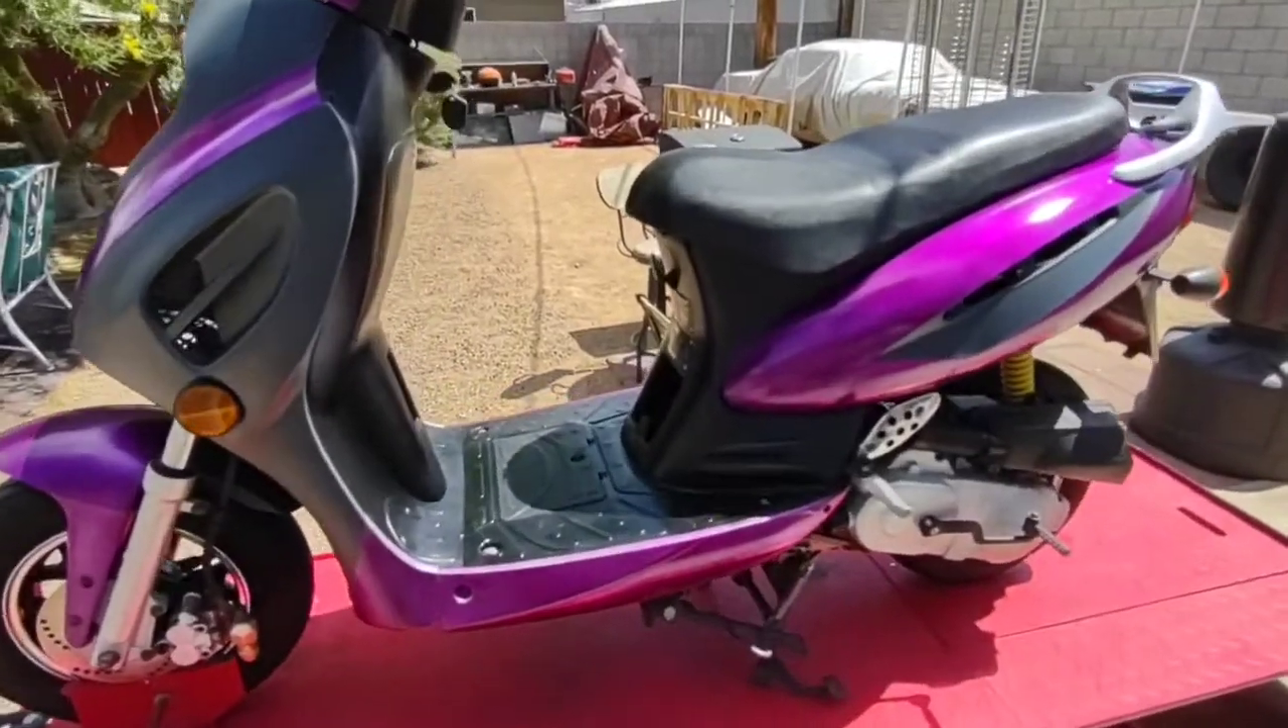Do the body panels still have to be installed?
No.